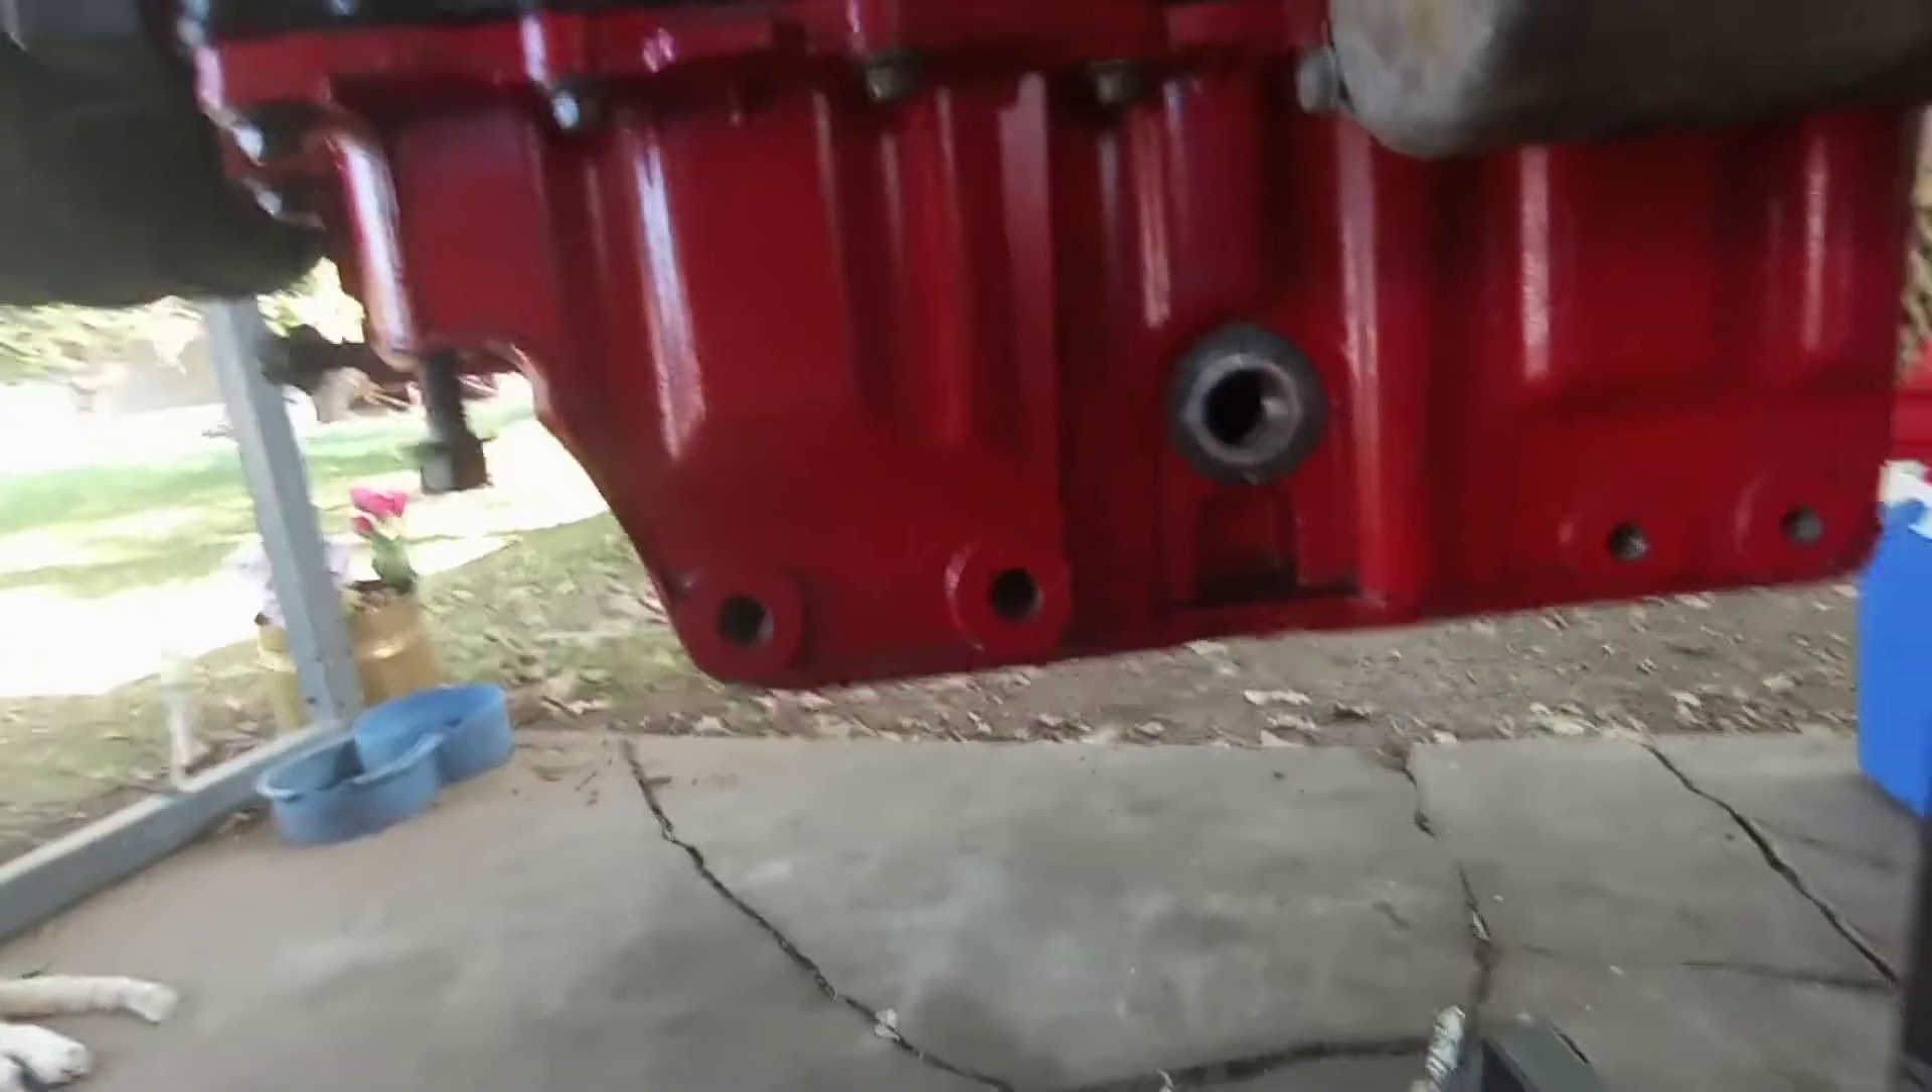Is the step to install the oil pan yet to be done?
No.